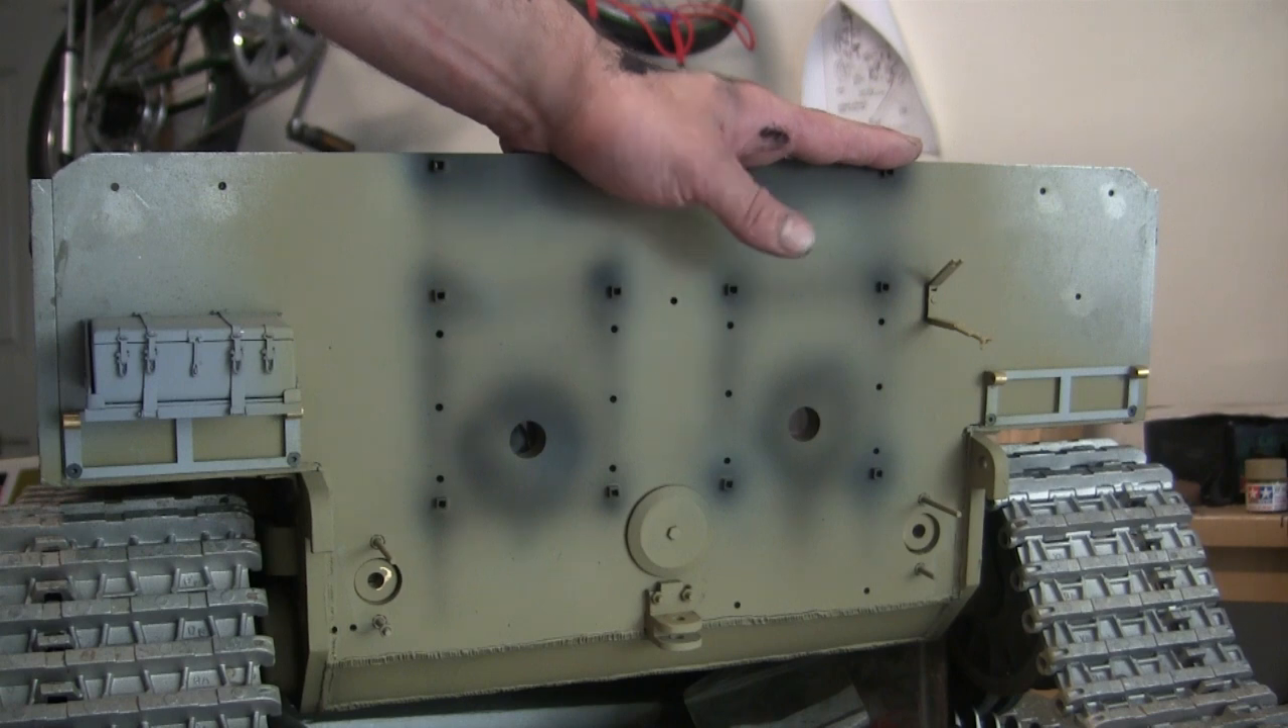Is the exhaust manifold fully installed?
No.